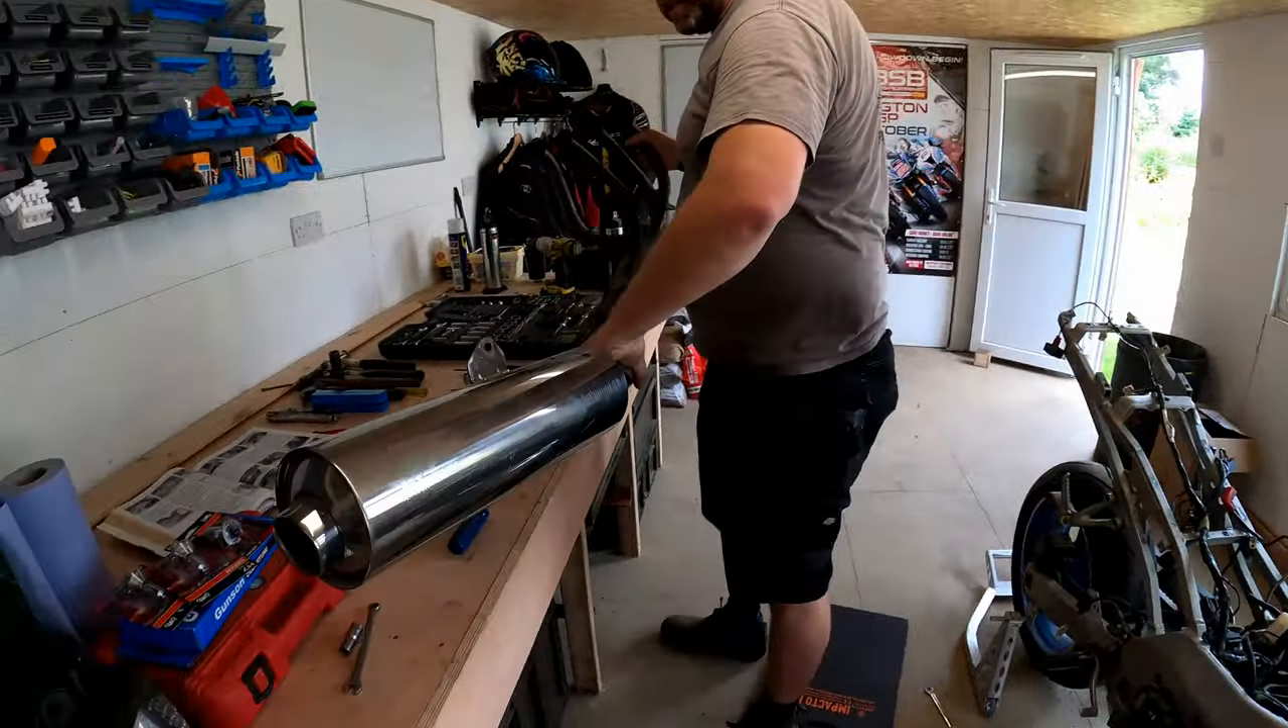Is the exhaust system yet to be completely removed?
No.